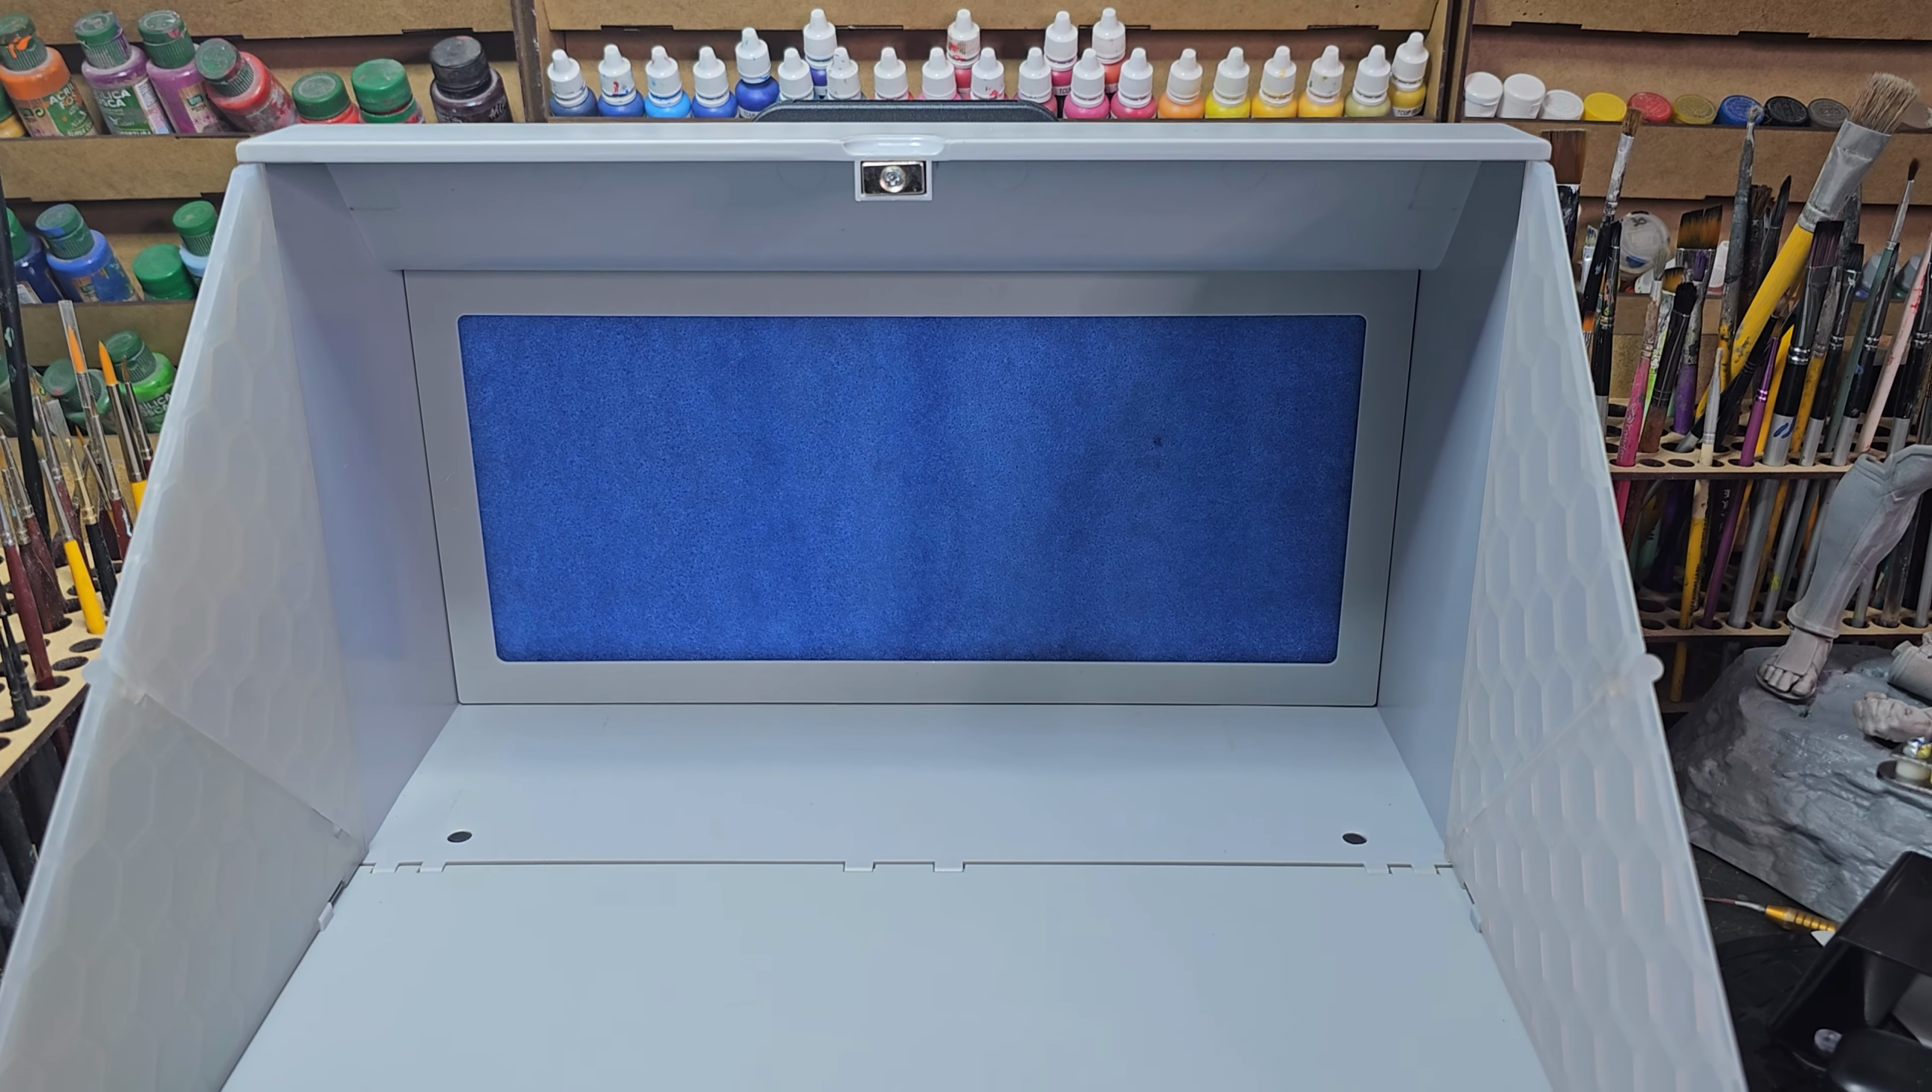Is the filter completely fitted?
Yes.